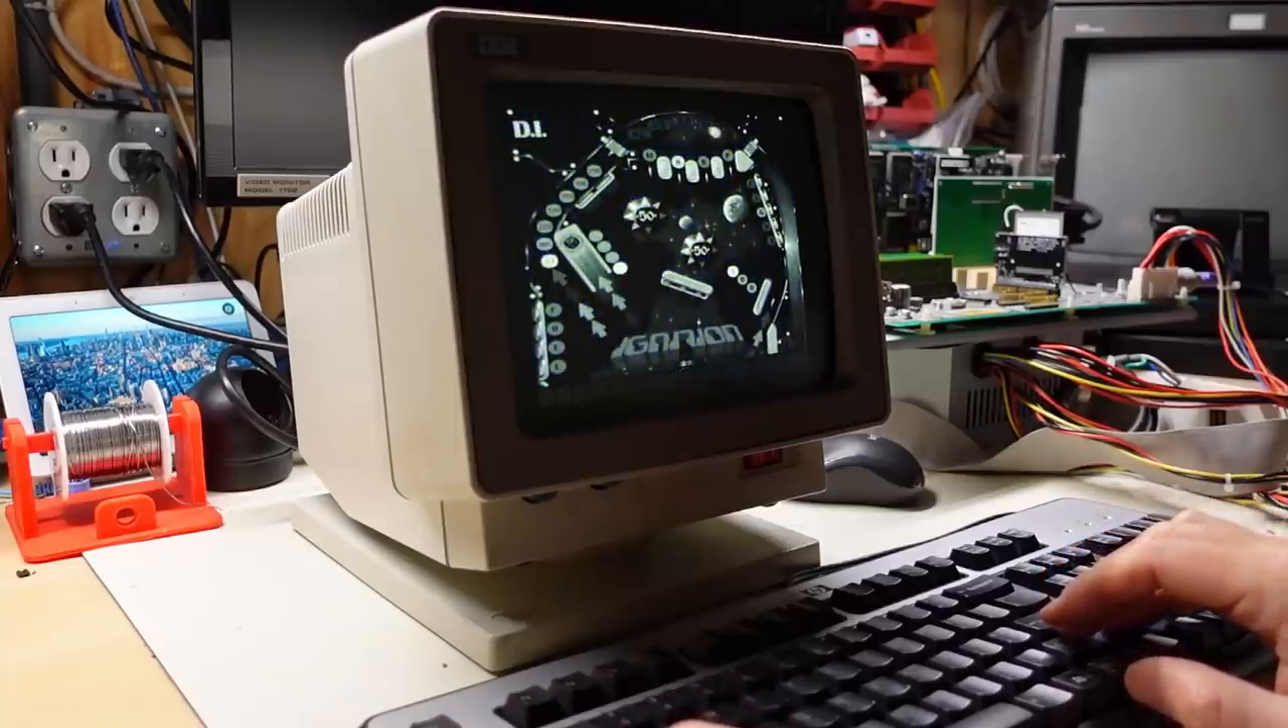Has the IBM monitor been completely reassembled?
Yes.